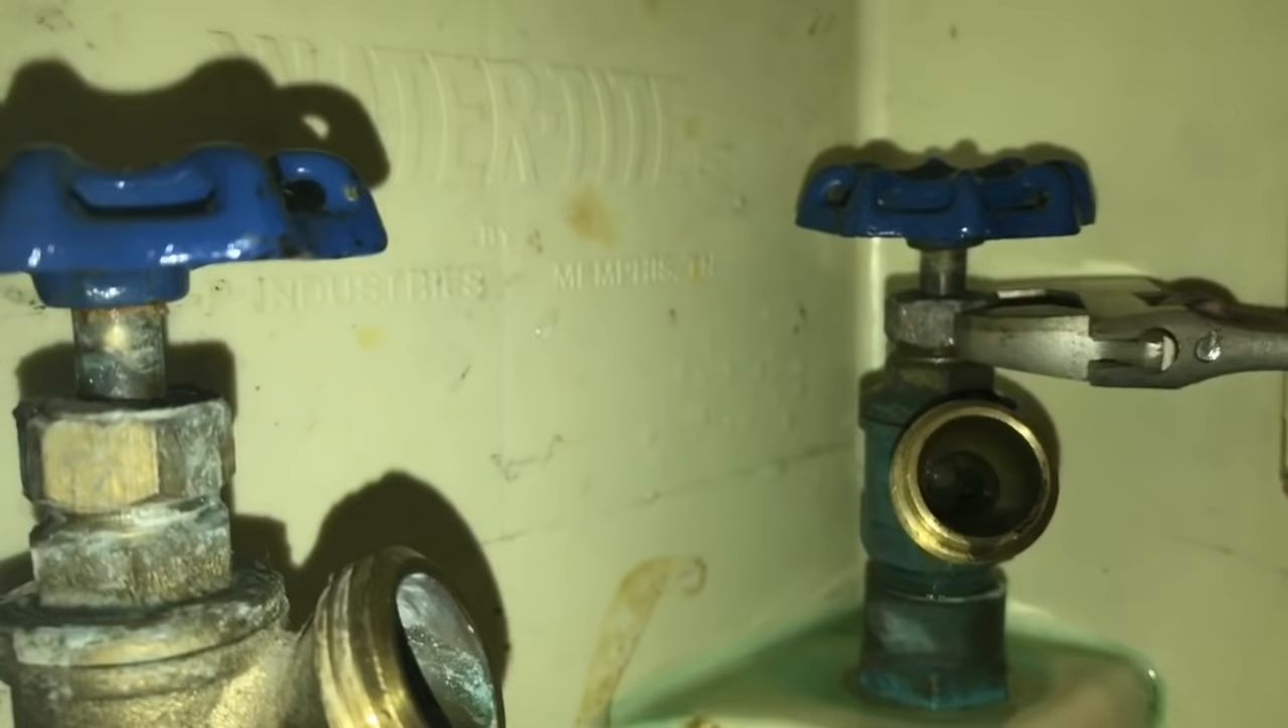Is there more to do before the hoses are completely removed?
No.